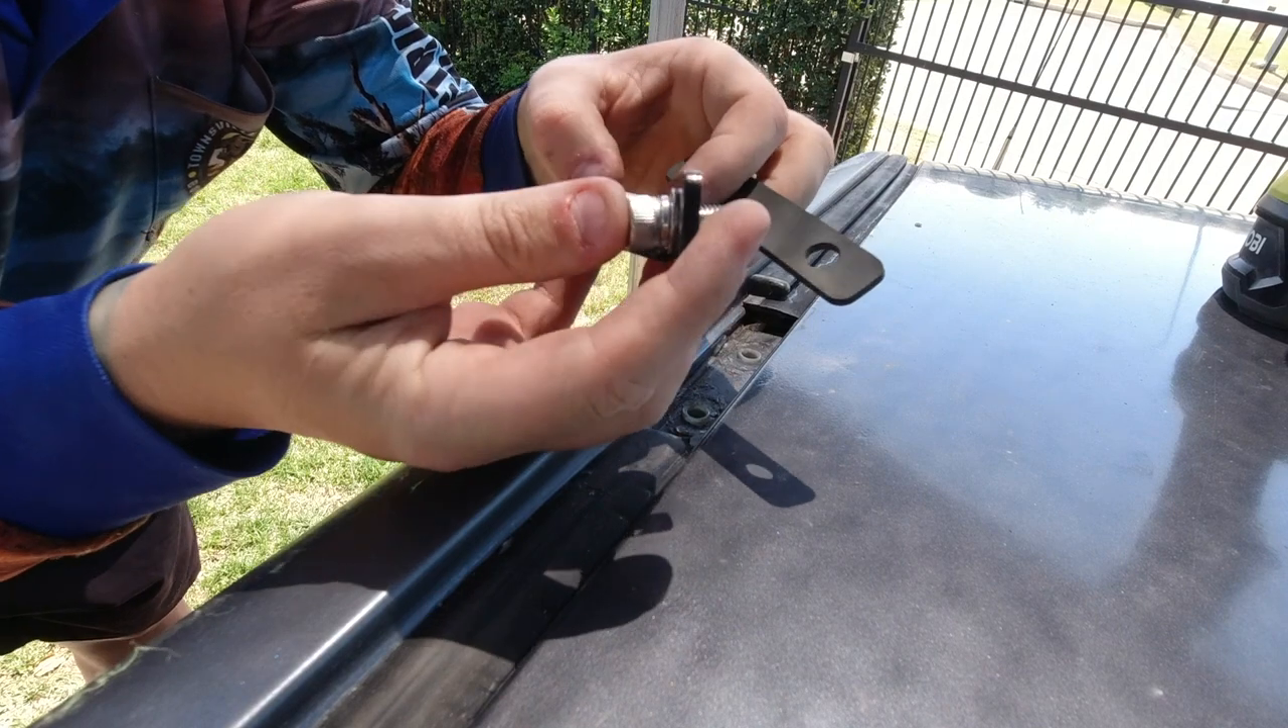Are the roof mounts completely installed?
No.